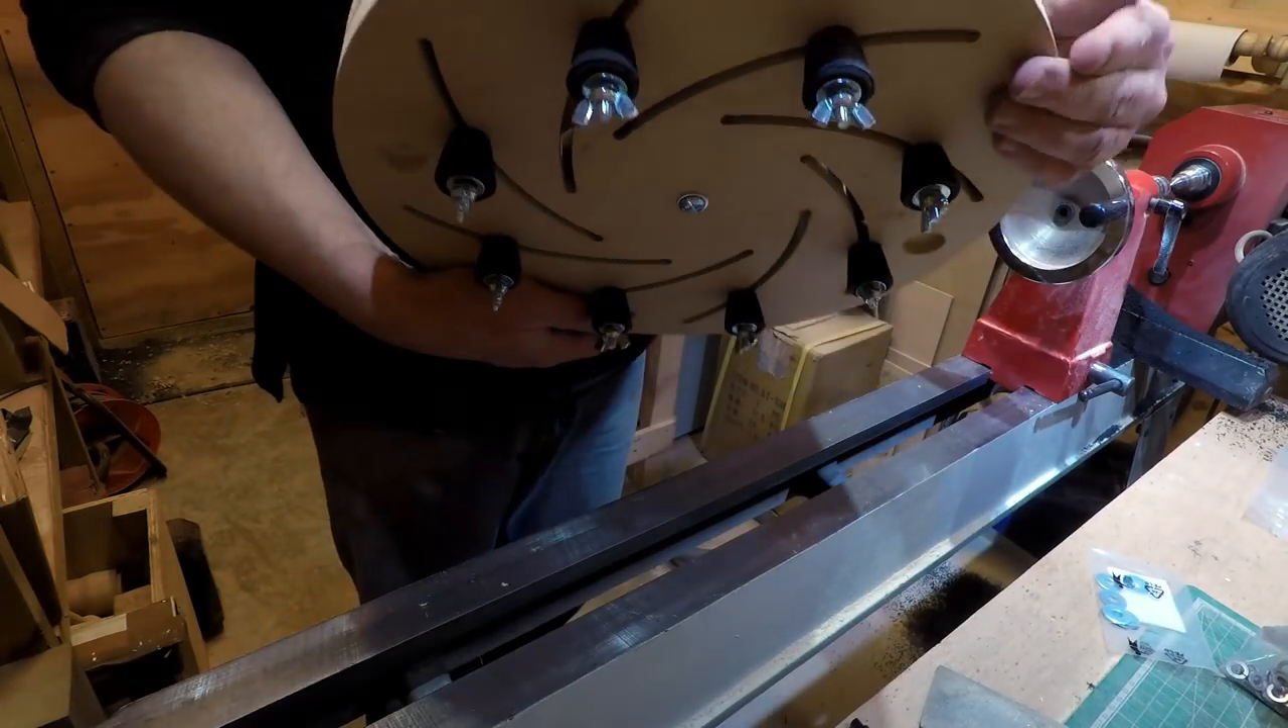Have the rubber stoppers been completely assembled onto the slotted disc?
Yes.